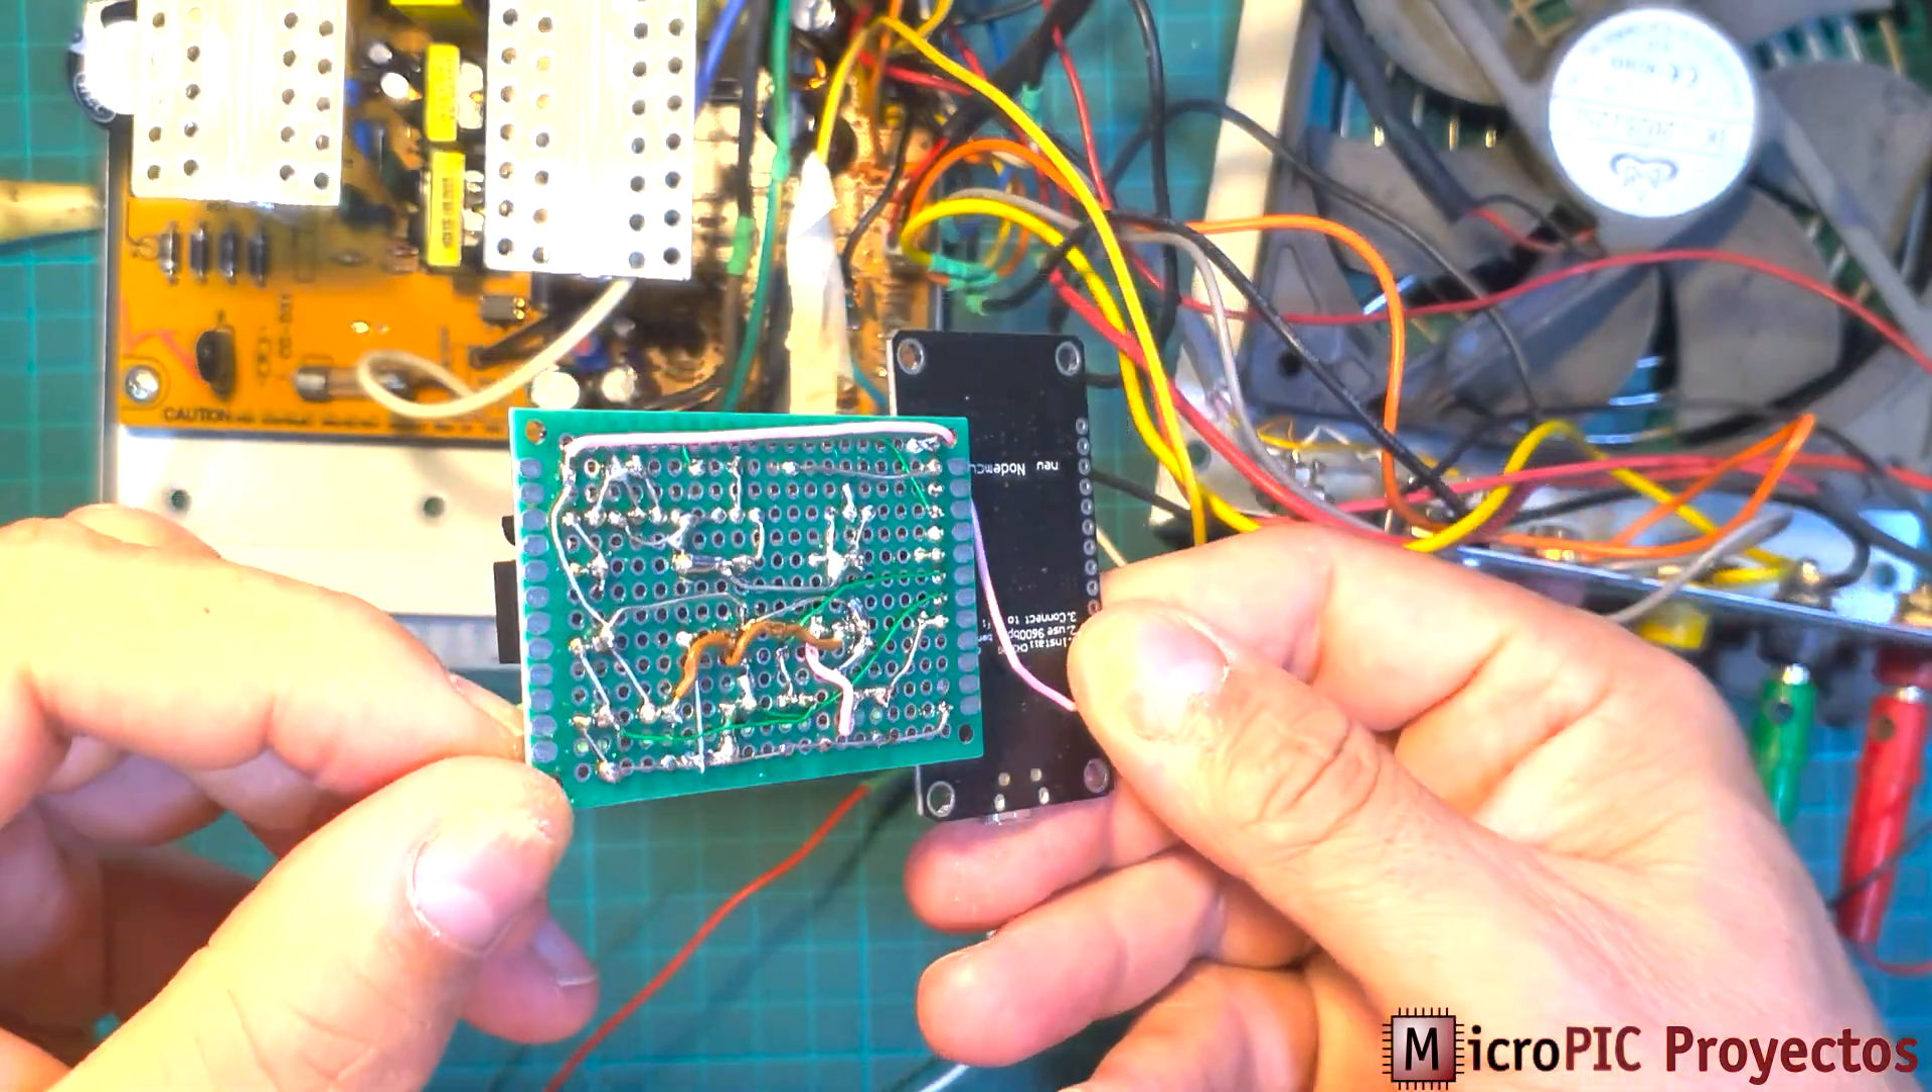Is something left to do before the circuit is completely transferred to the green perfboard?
No.